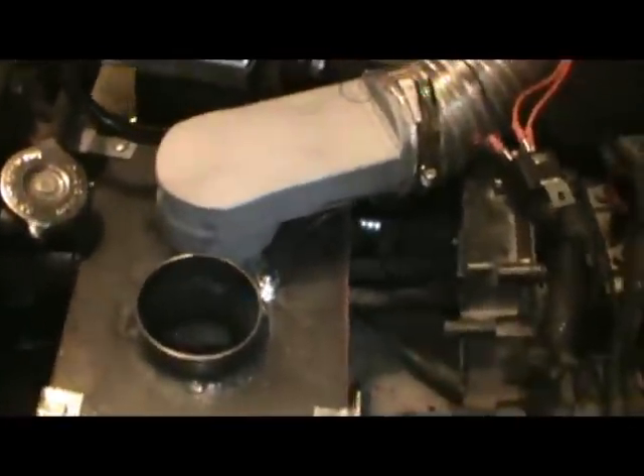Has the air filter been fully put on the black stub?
No.